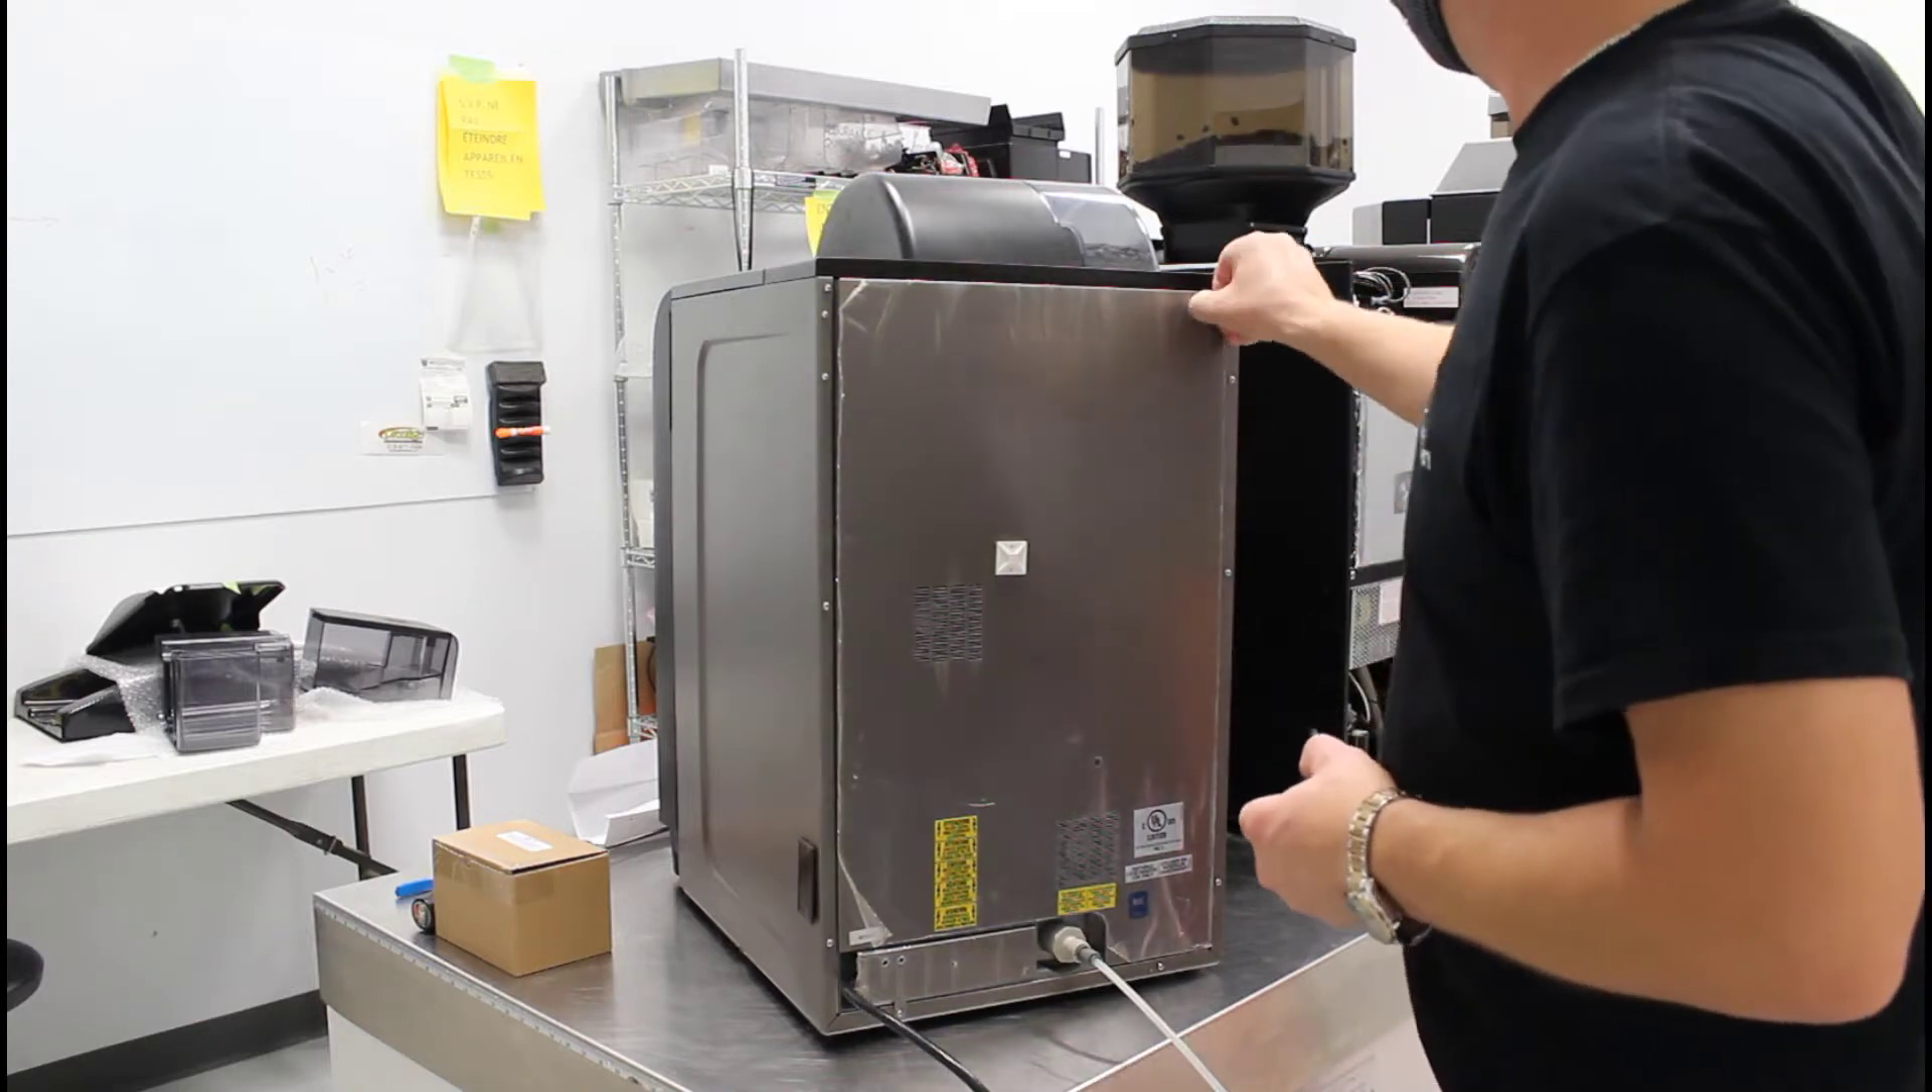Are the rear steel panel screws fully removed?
No.